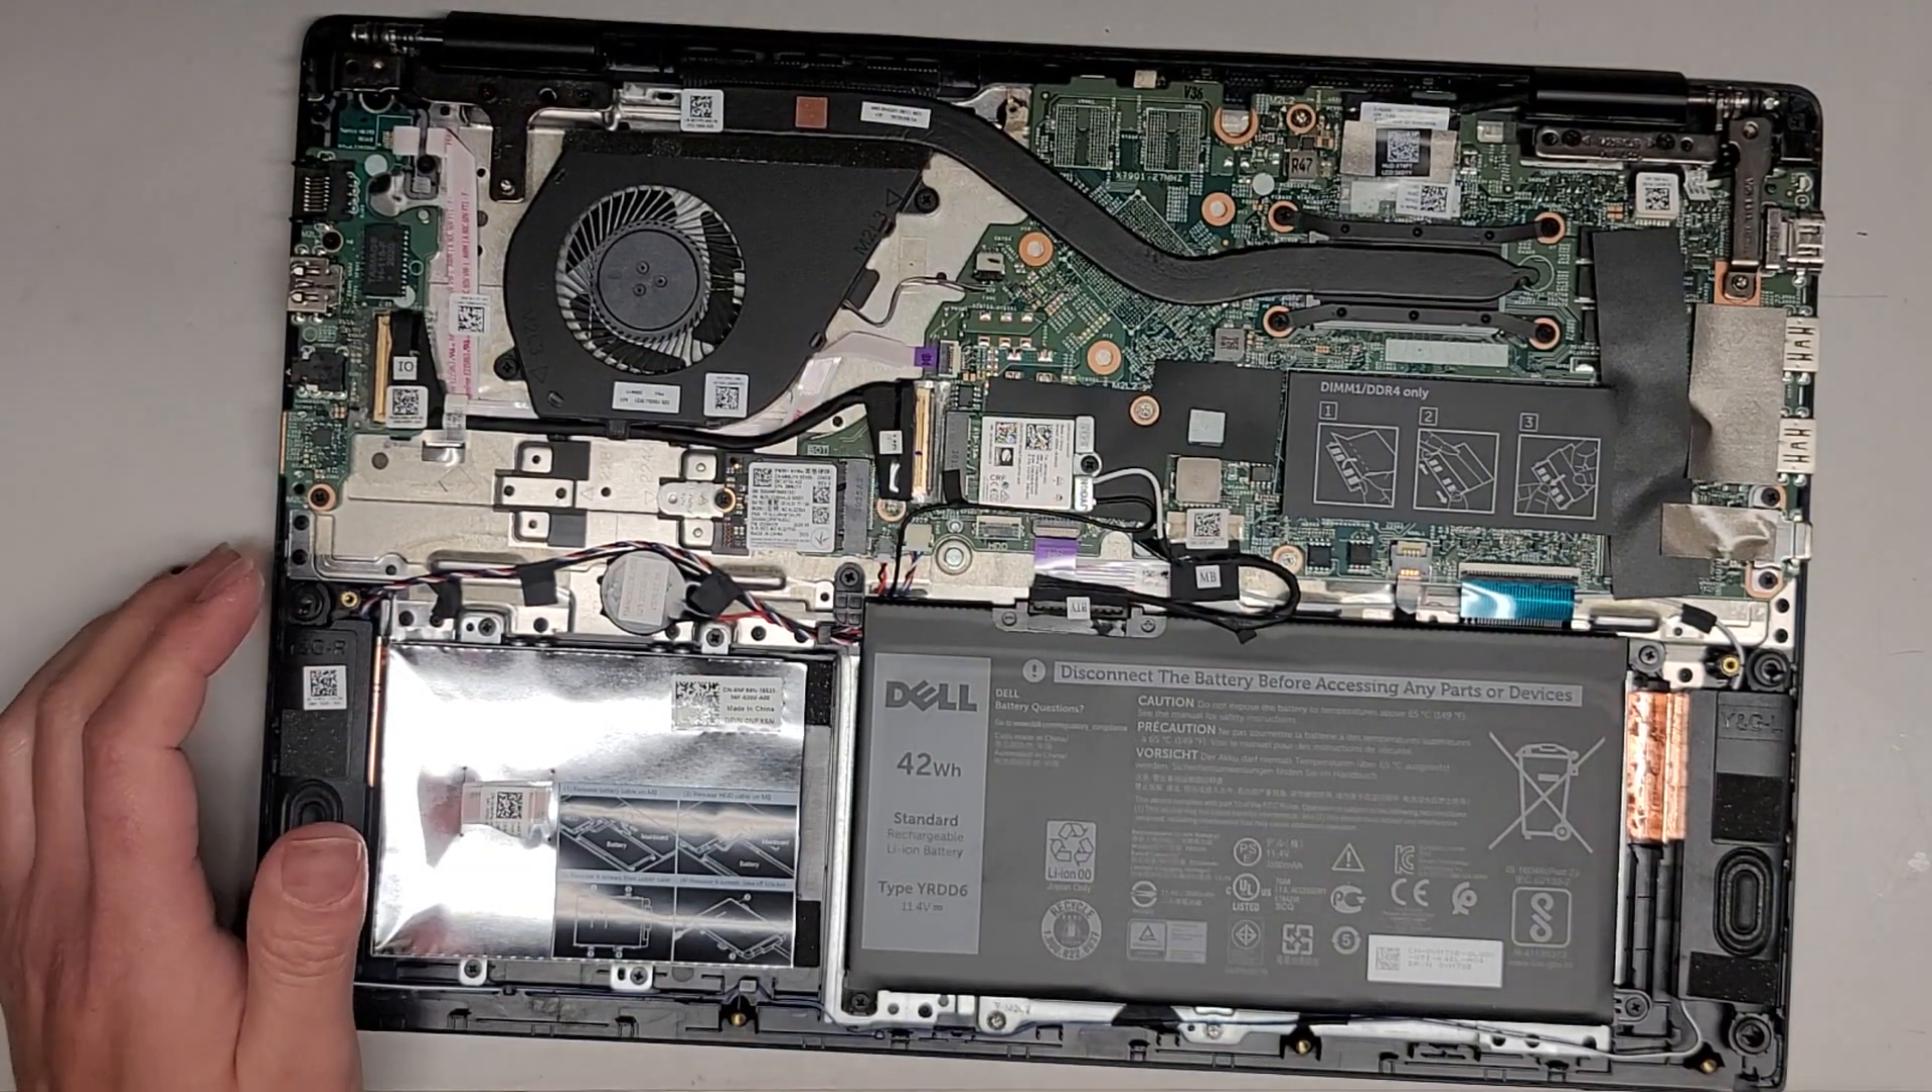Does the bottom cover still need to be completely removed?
No.